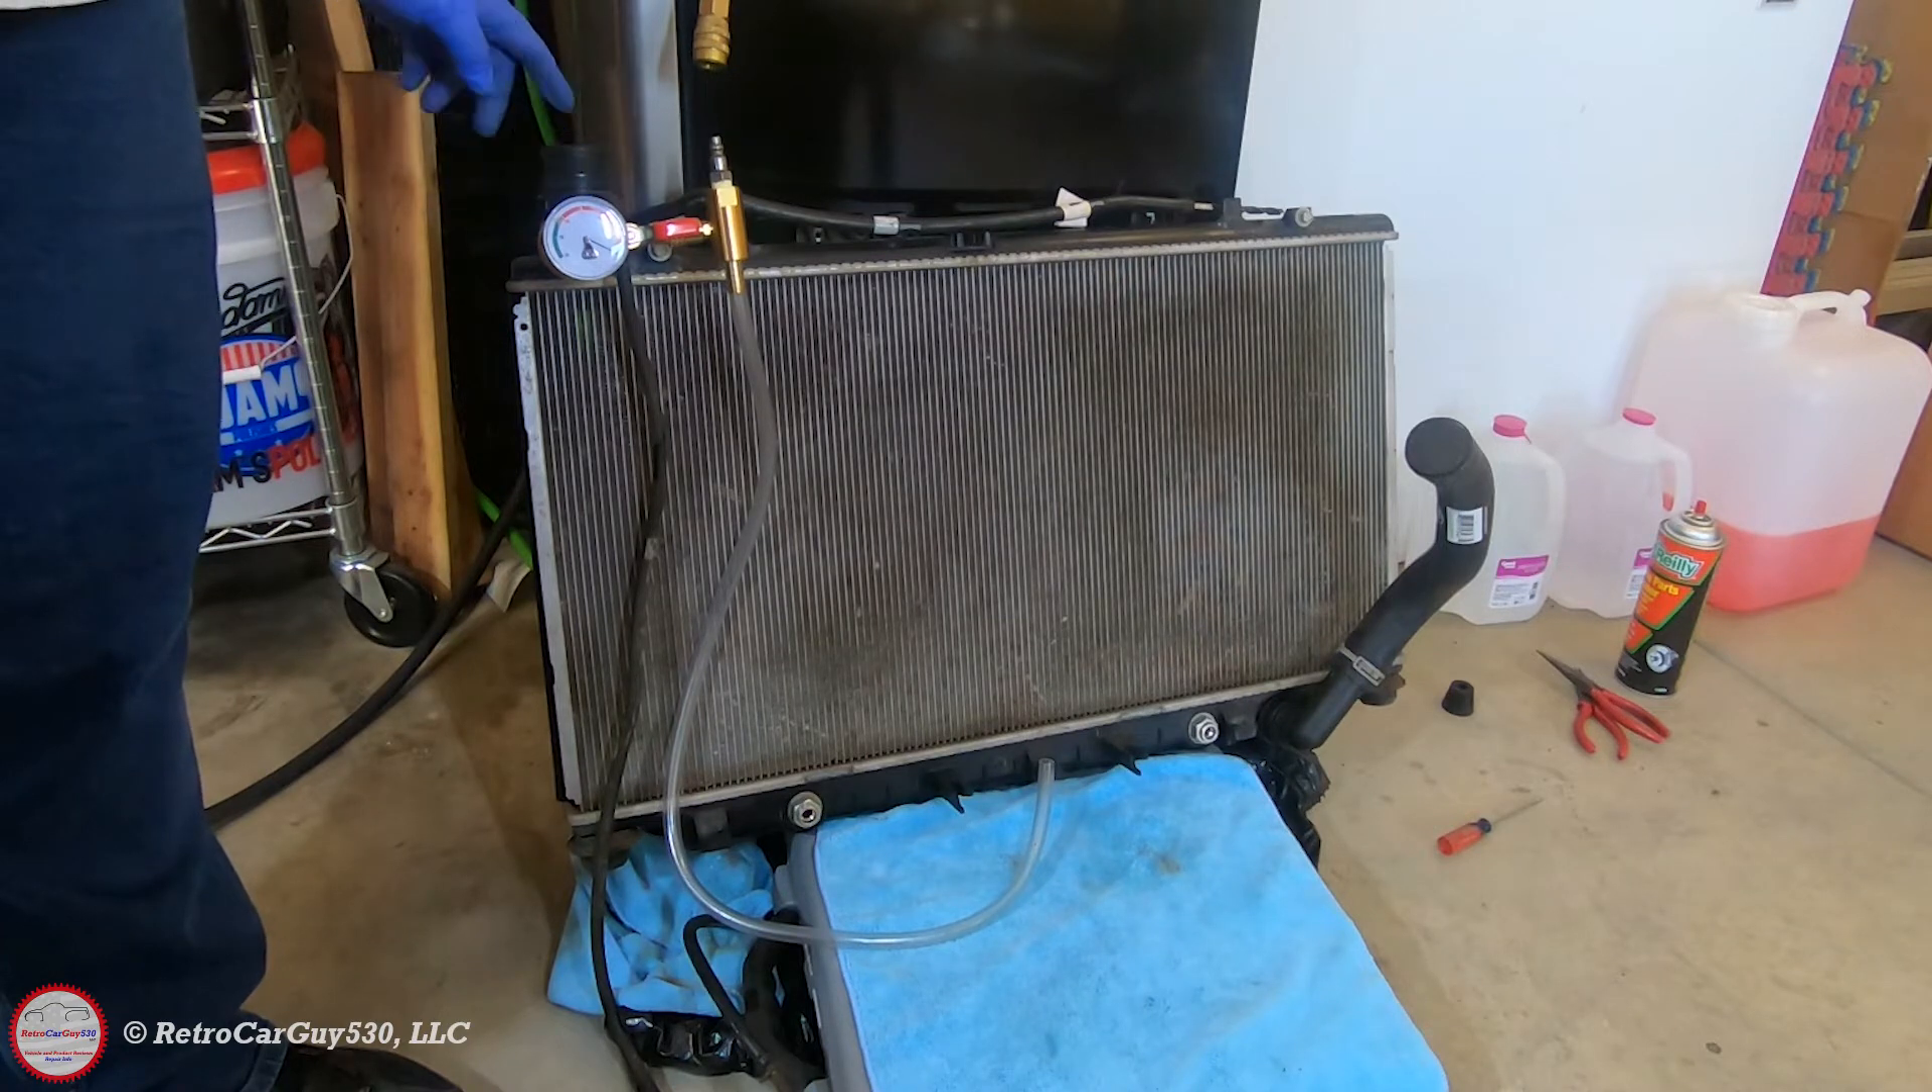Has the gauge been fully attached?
Yes.